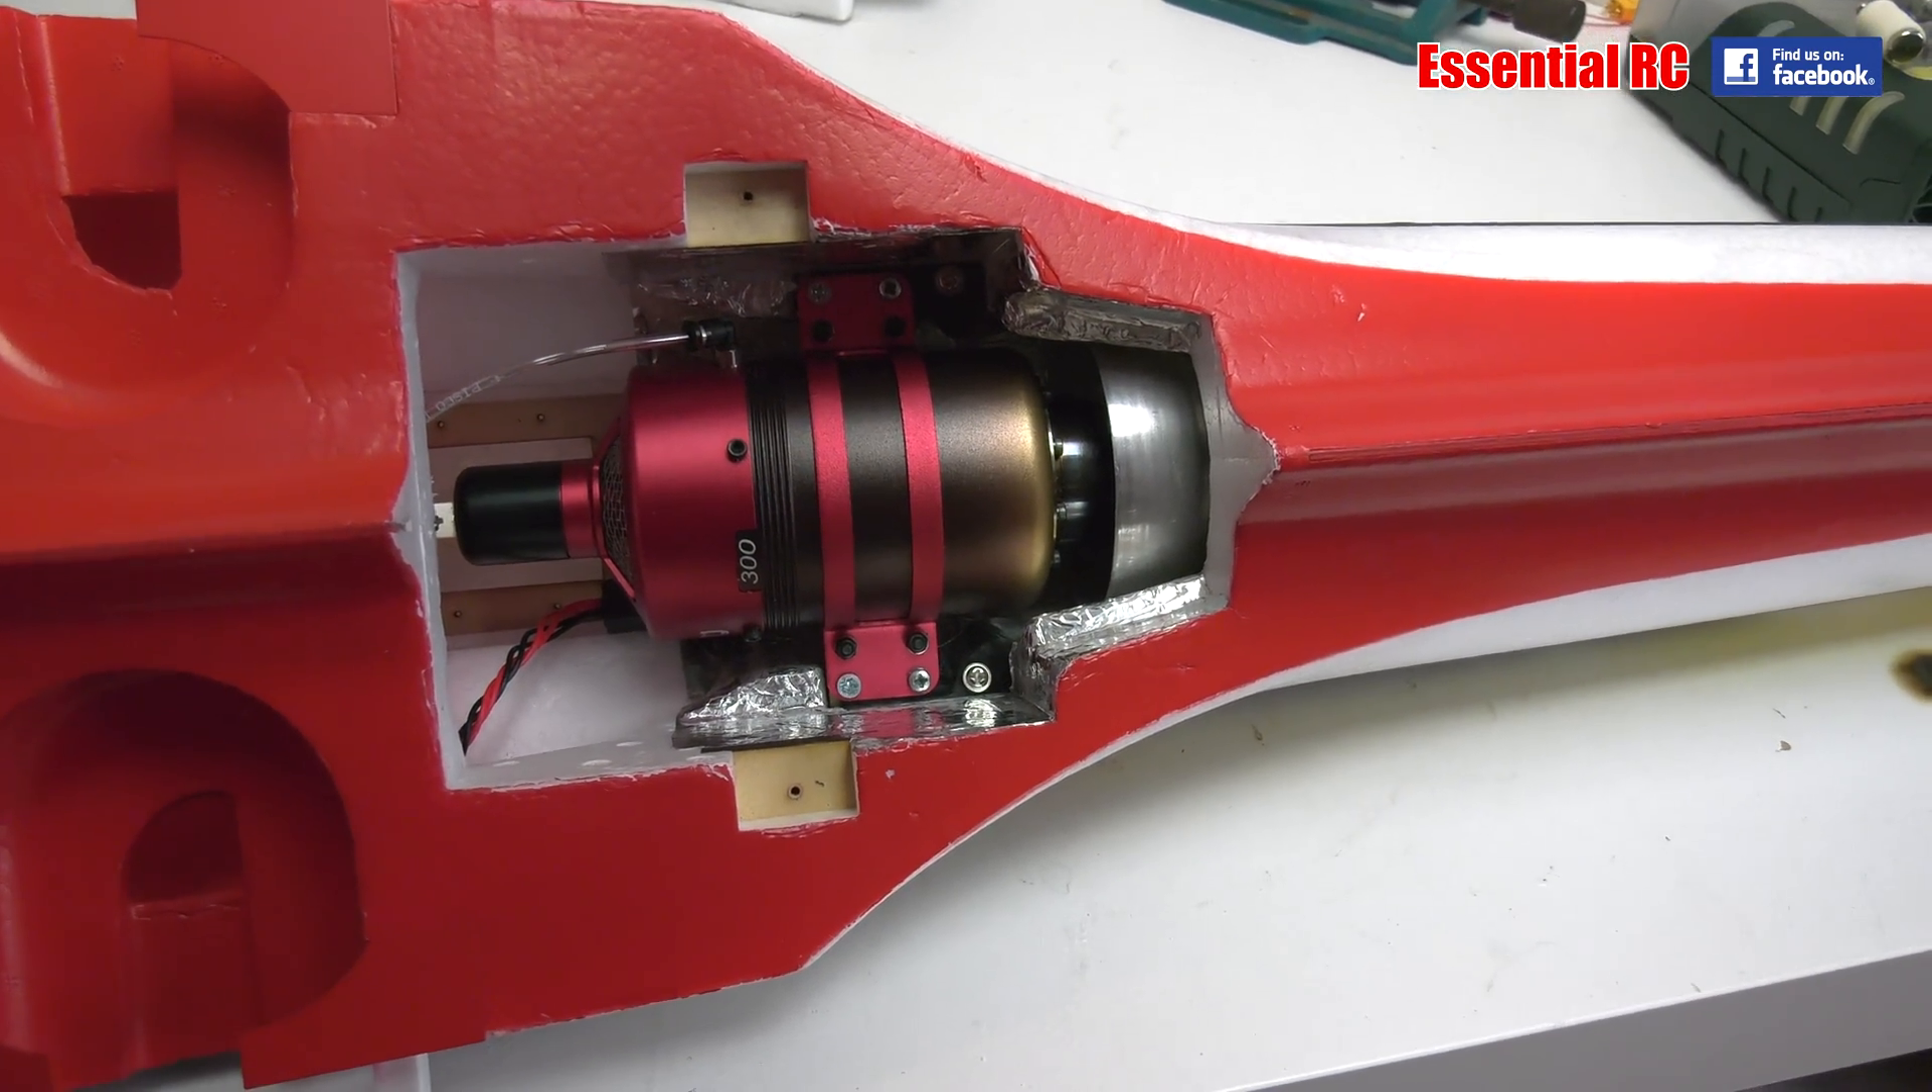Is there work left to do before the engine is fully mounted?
No.